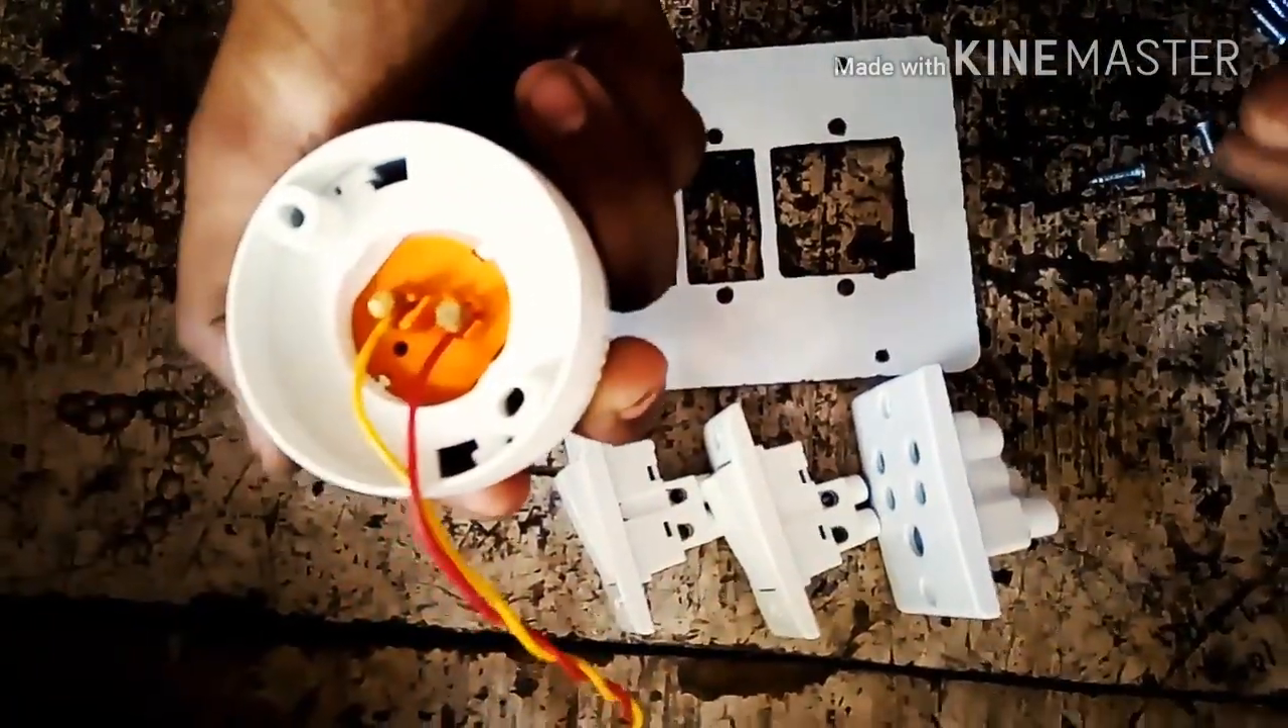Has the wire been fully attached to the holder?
Yes.